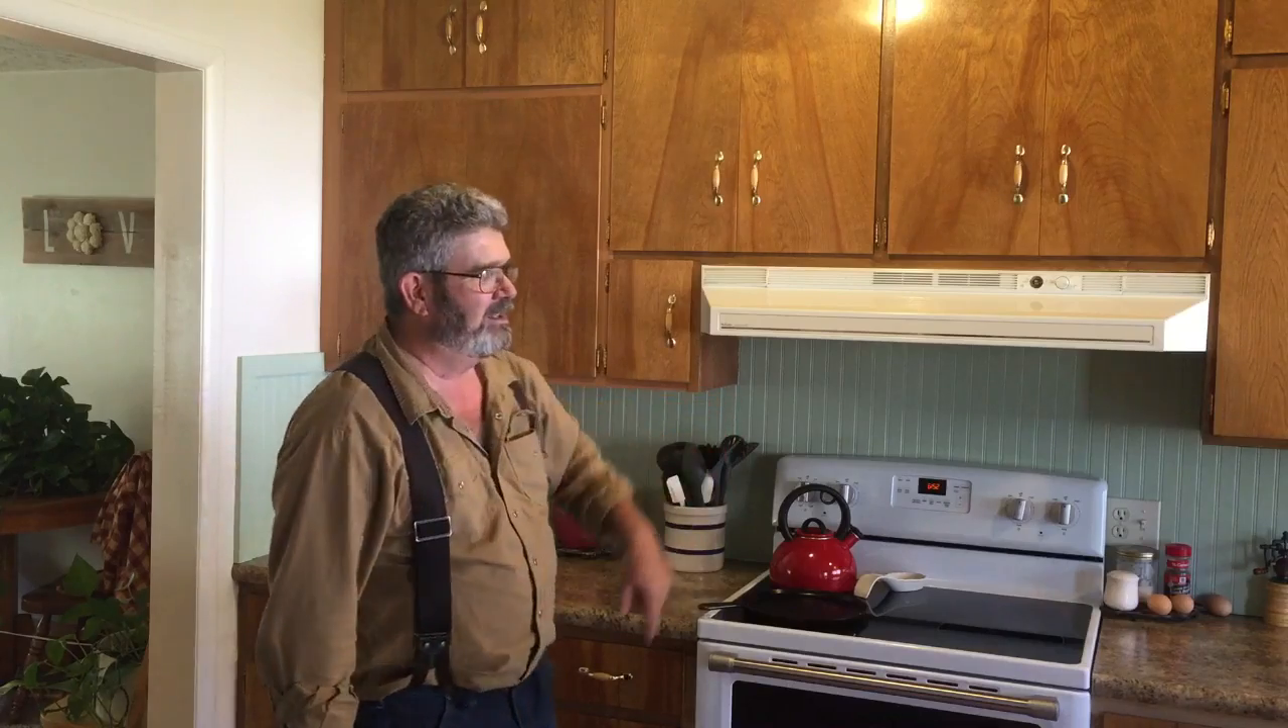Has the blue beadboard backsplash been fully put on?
Yes.